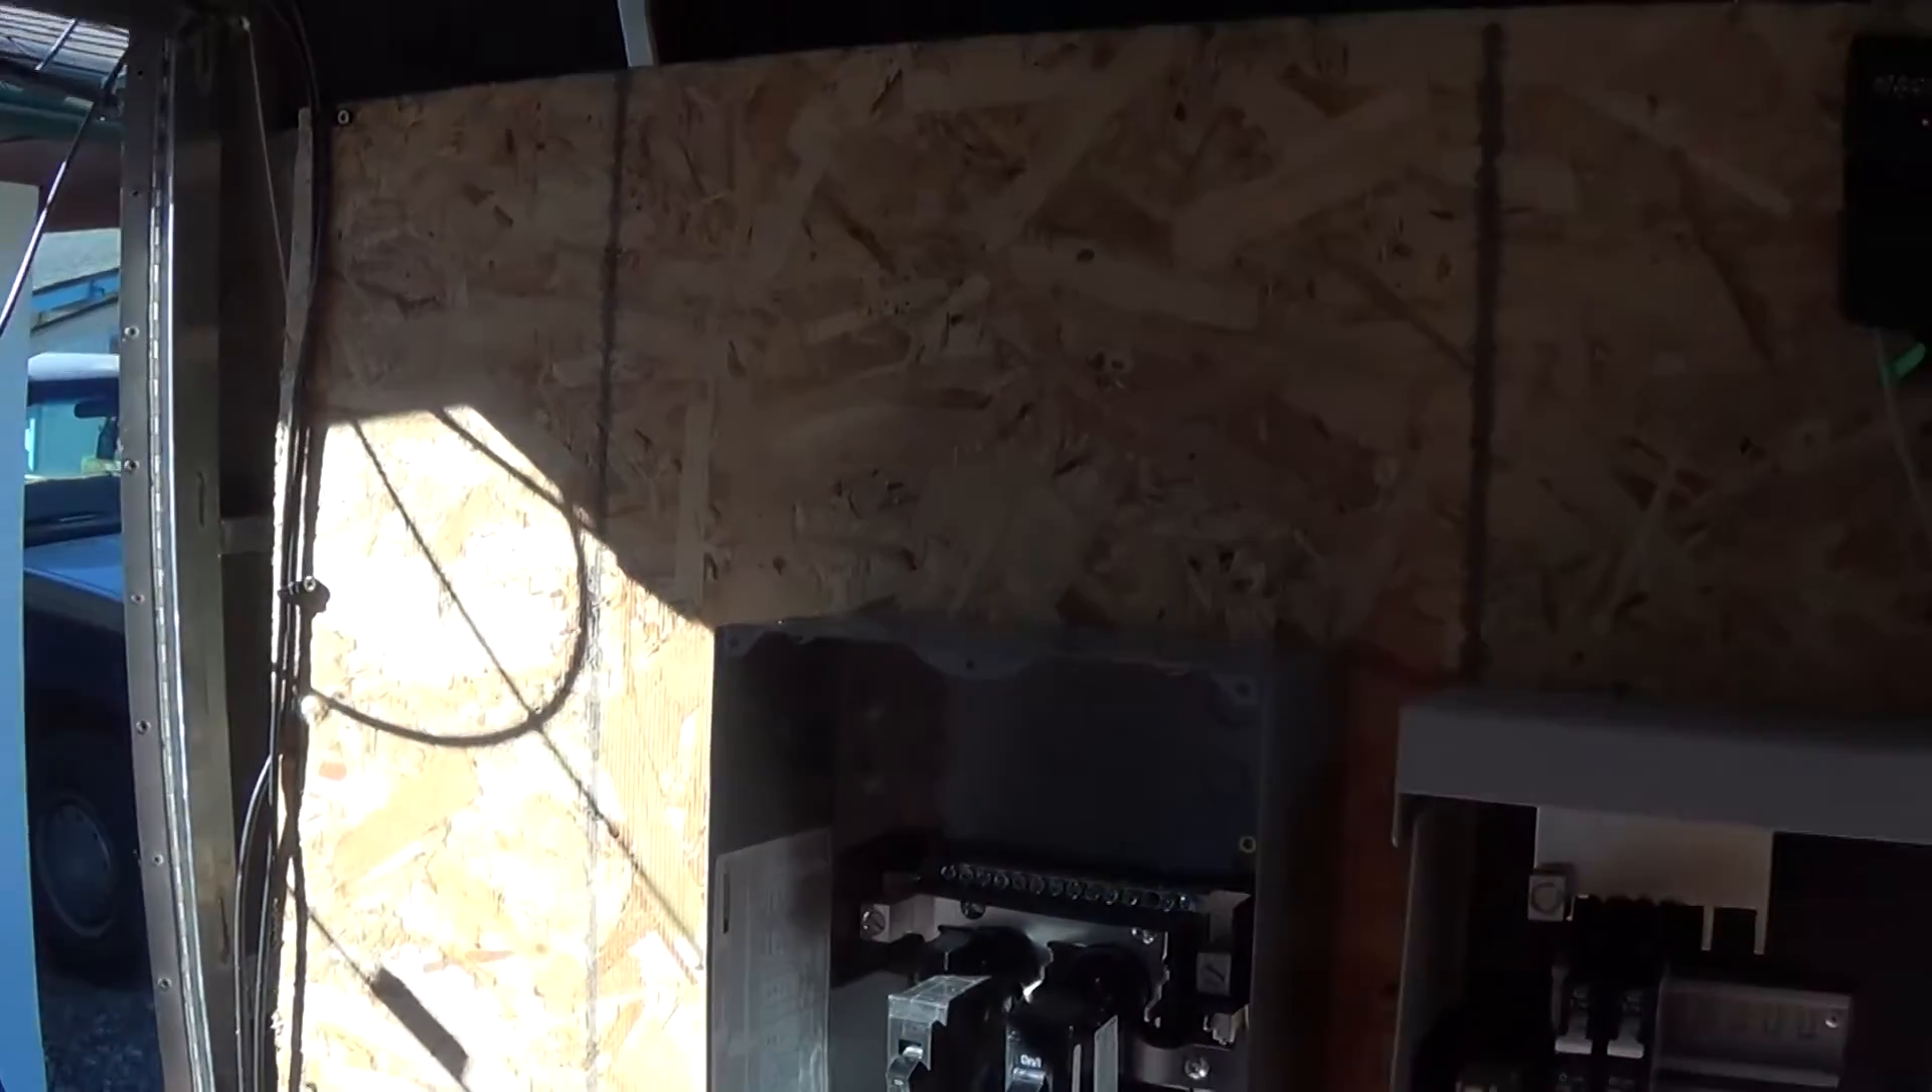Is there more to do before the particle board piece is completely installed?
No.